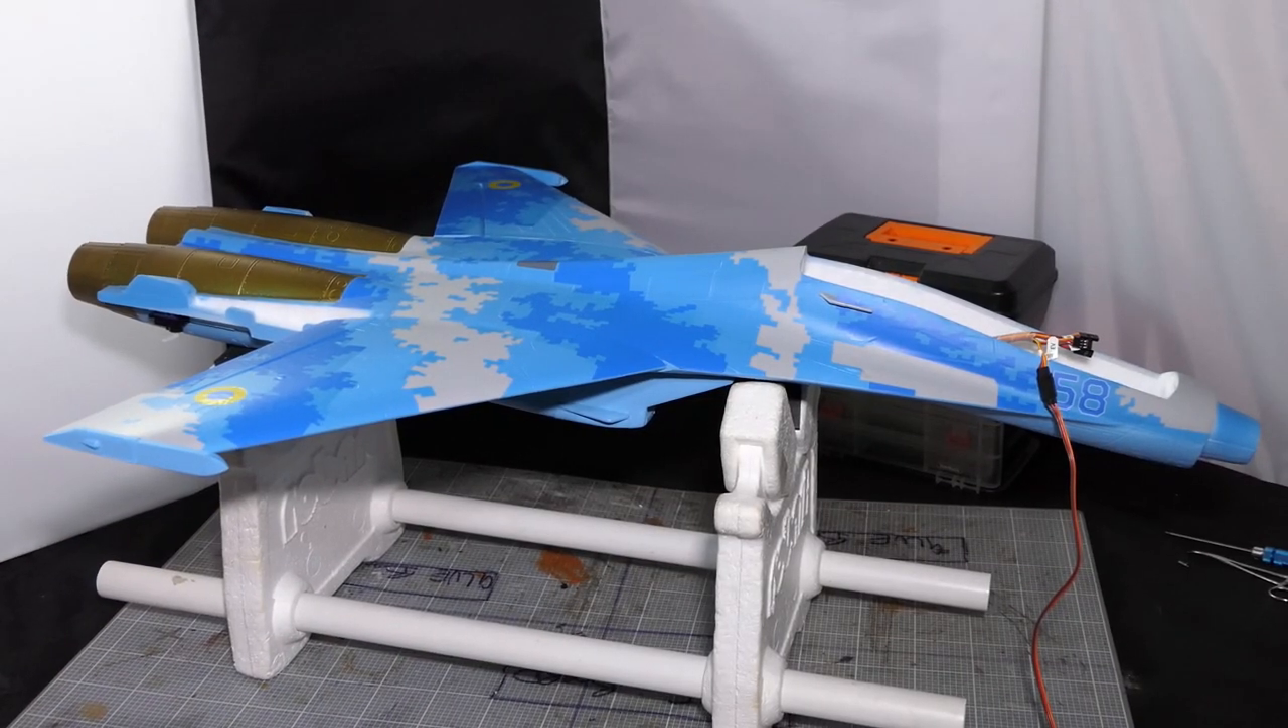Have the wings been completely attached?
Yes.